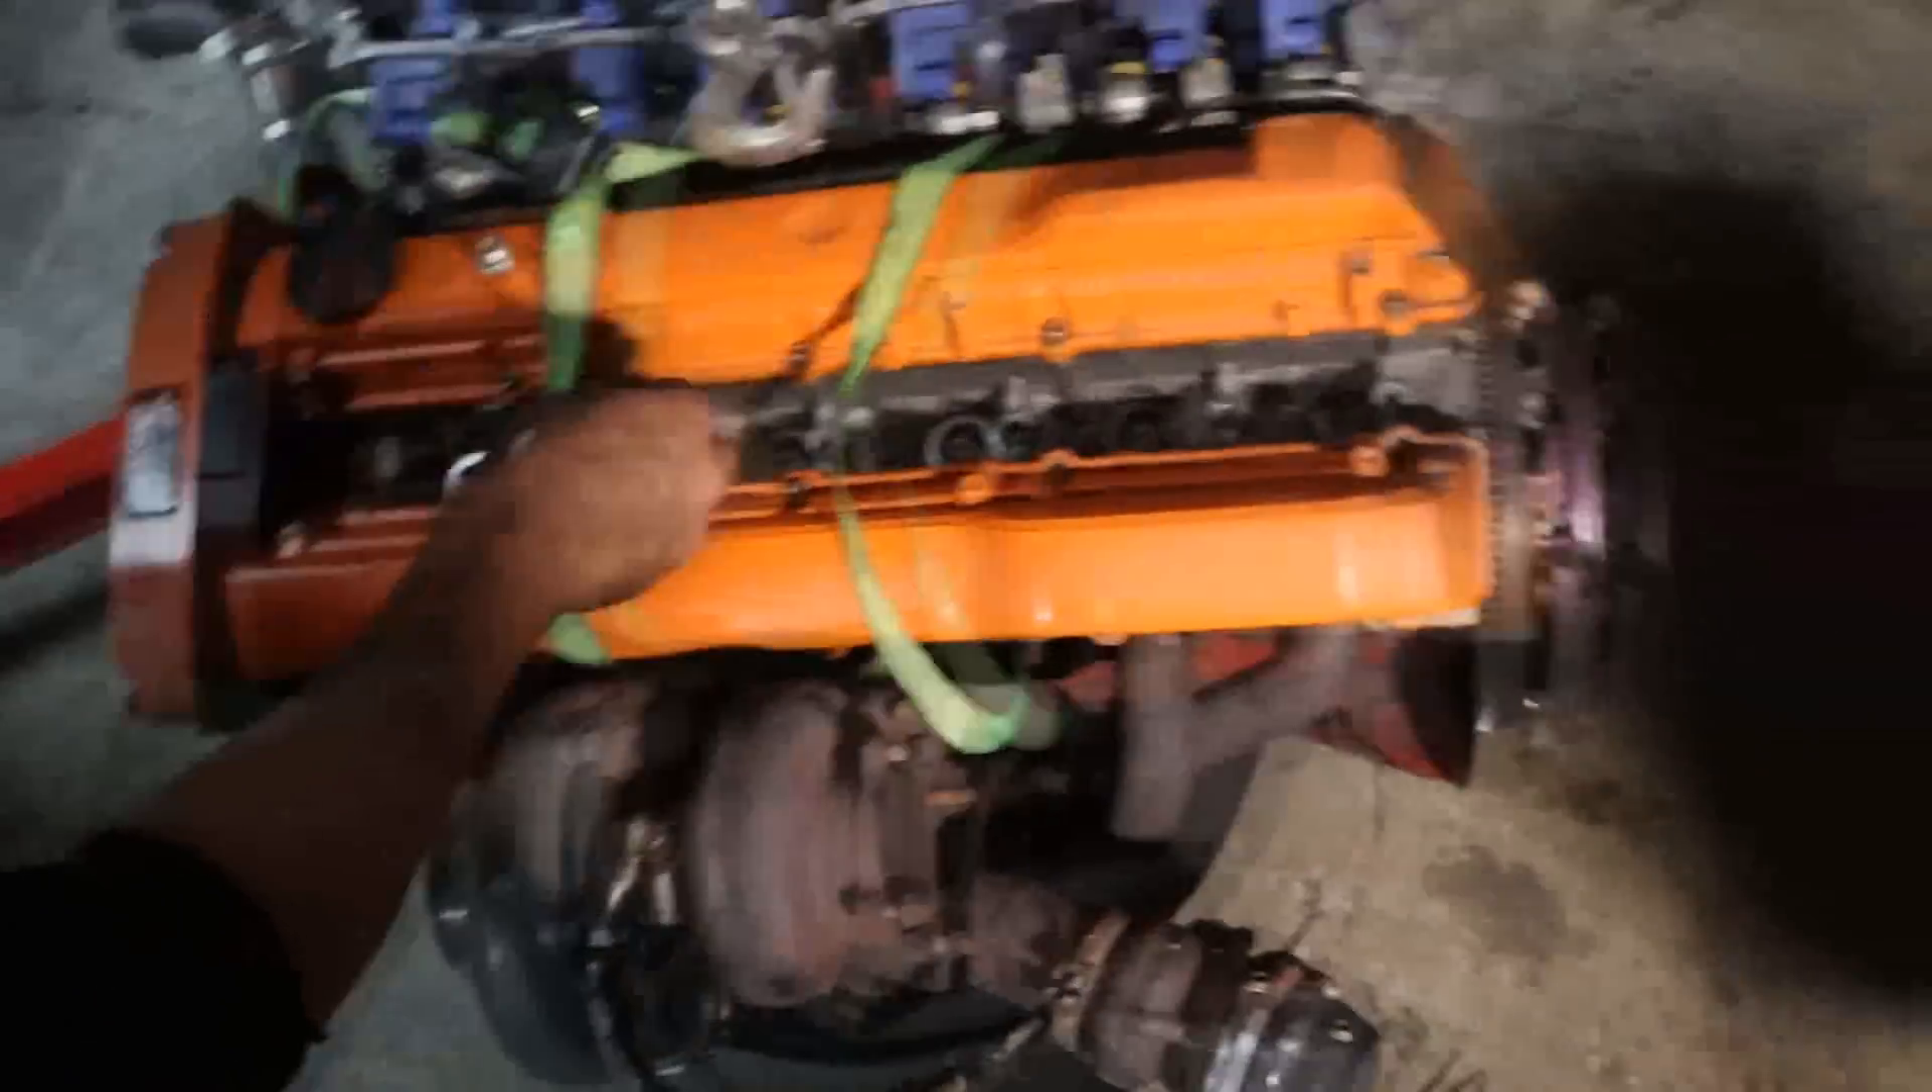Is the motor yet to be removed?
No.